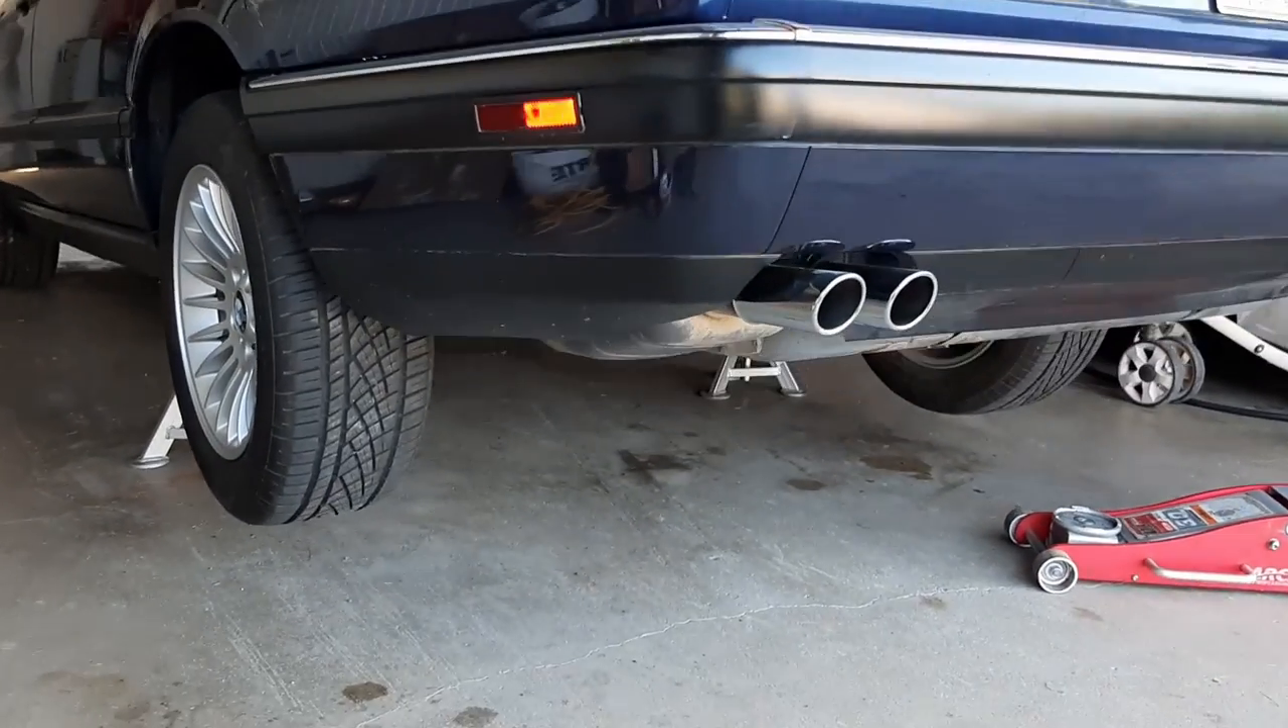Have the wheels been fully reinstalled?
Yes.